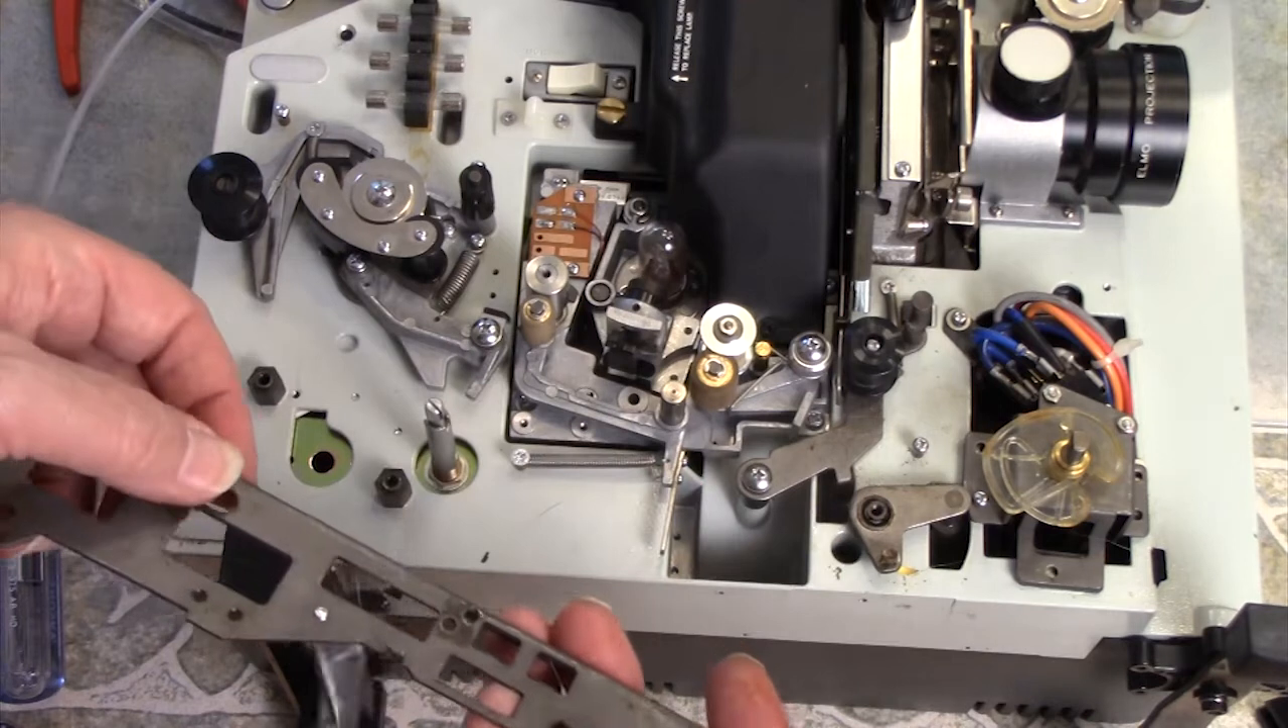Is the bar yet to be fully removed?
No.